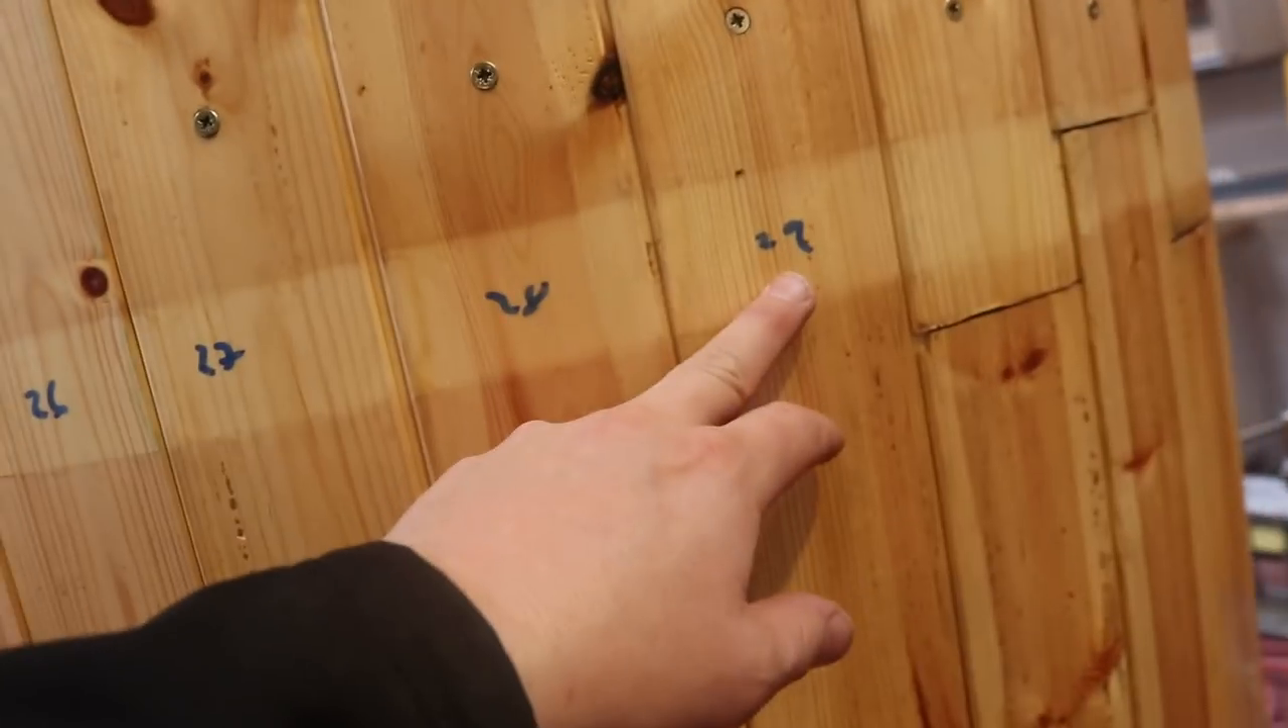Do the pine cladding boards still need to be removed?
Yes.